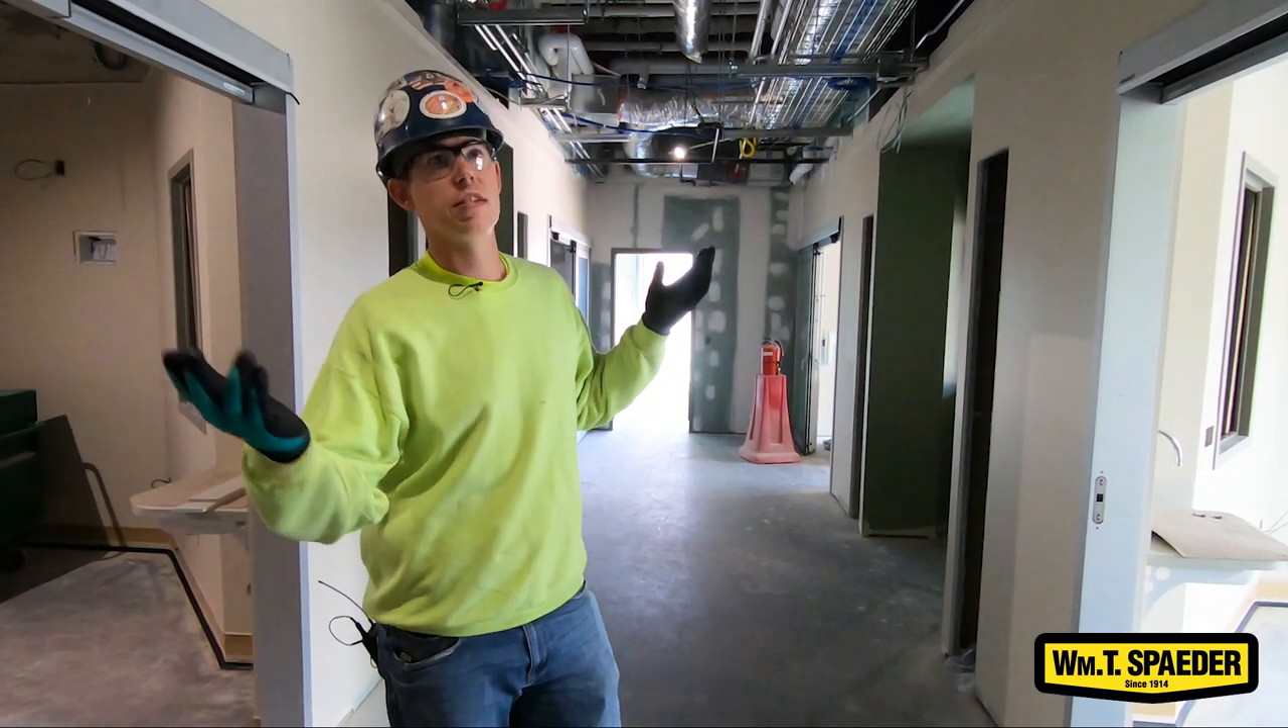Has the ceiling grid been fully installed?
No.